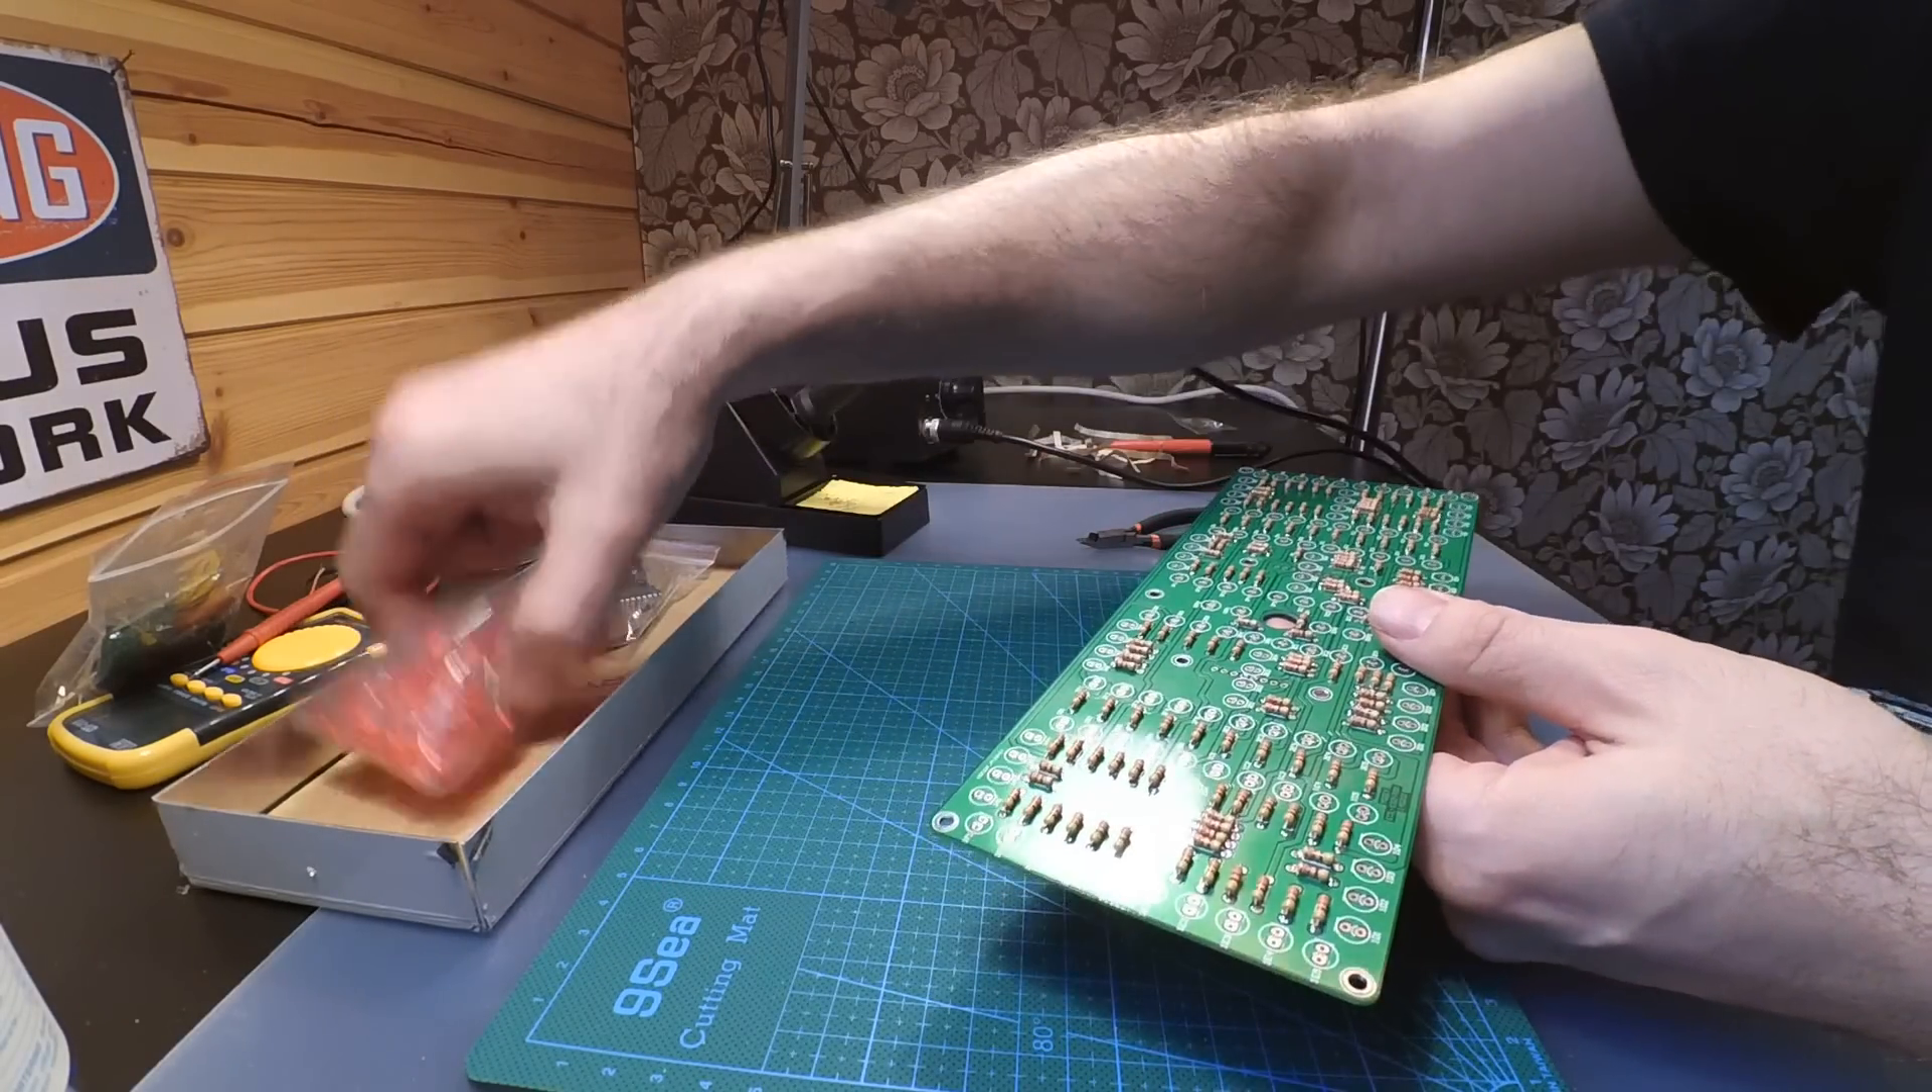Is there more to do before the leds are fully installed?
Yes.